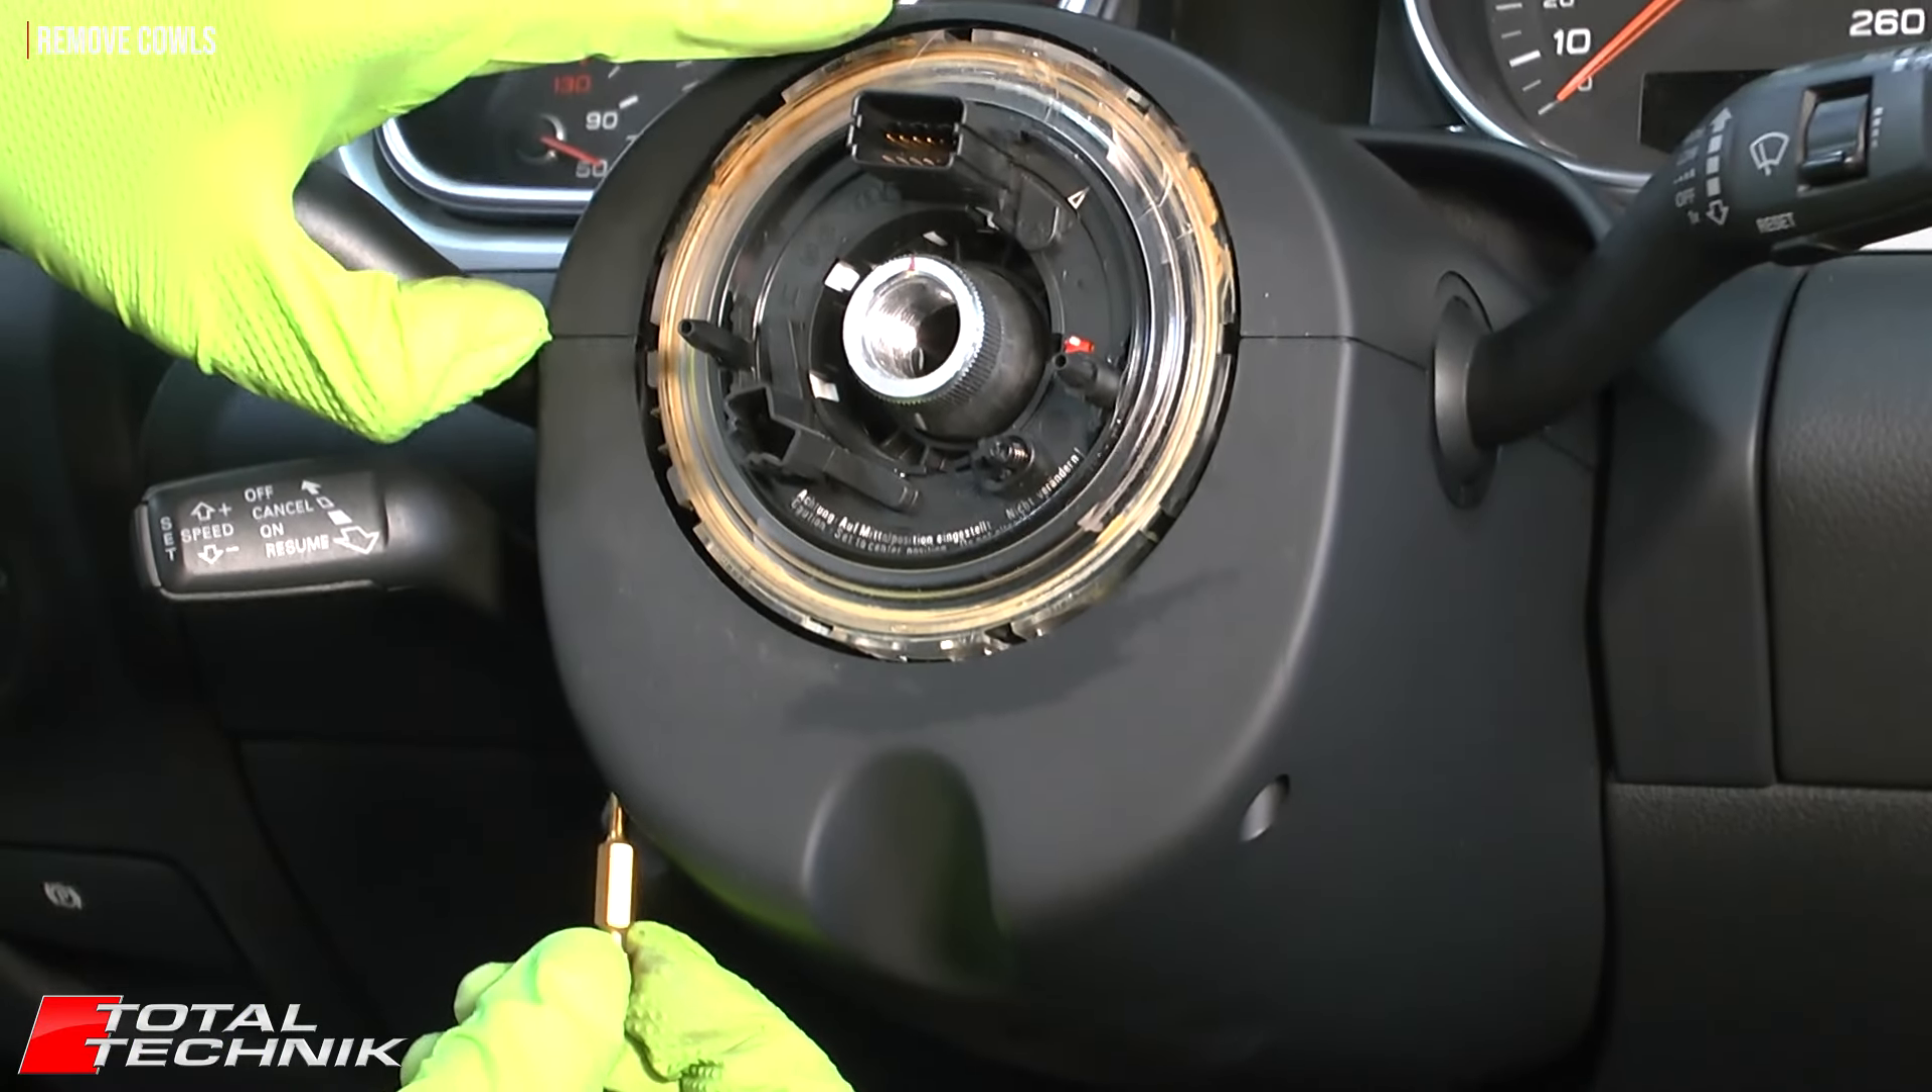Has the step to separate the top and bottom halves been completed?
No.